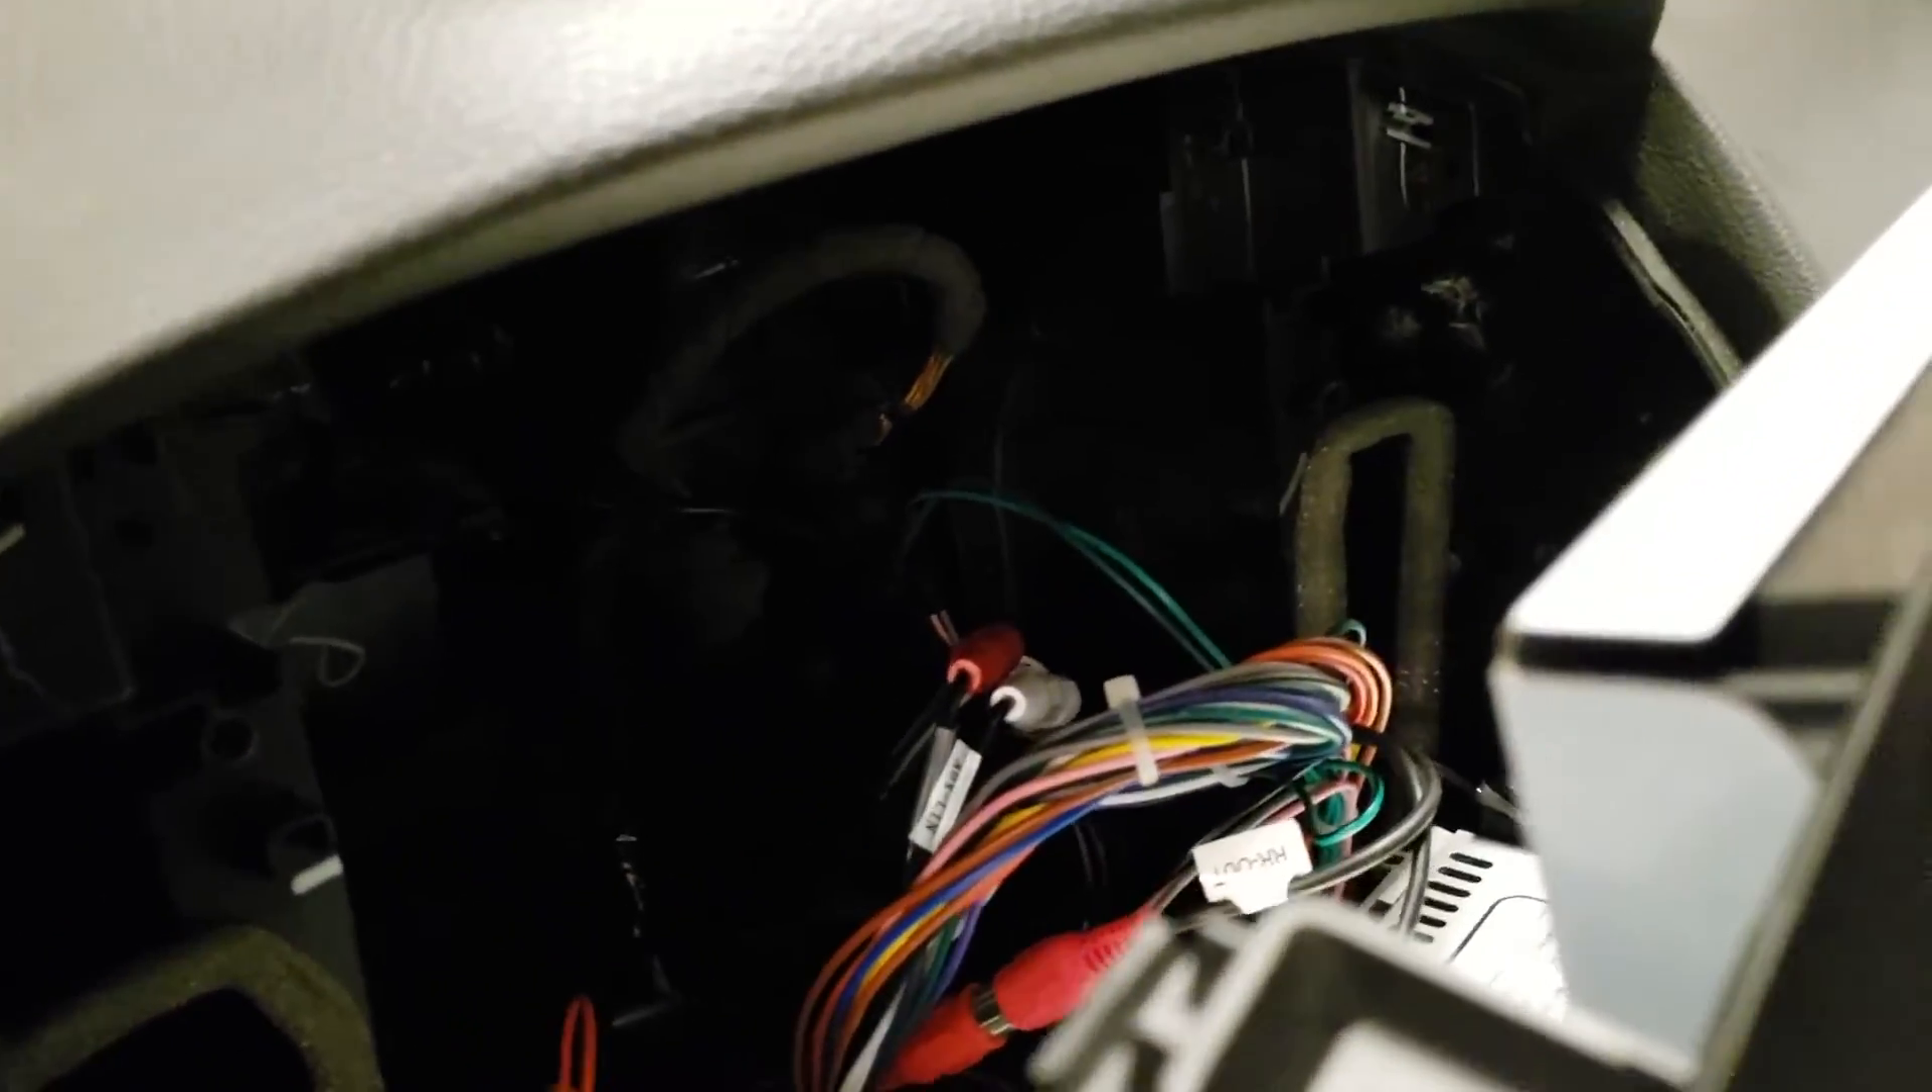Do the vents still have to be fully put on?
Yes.